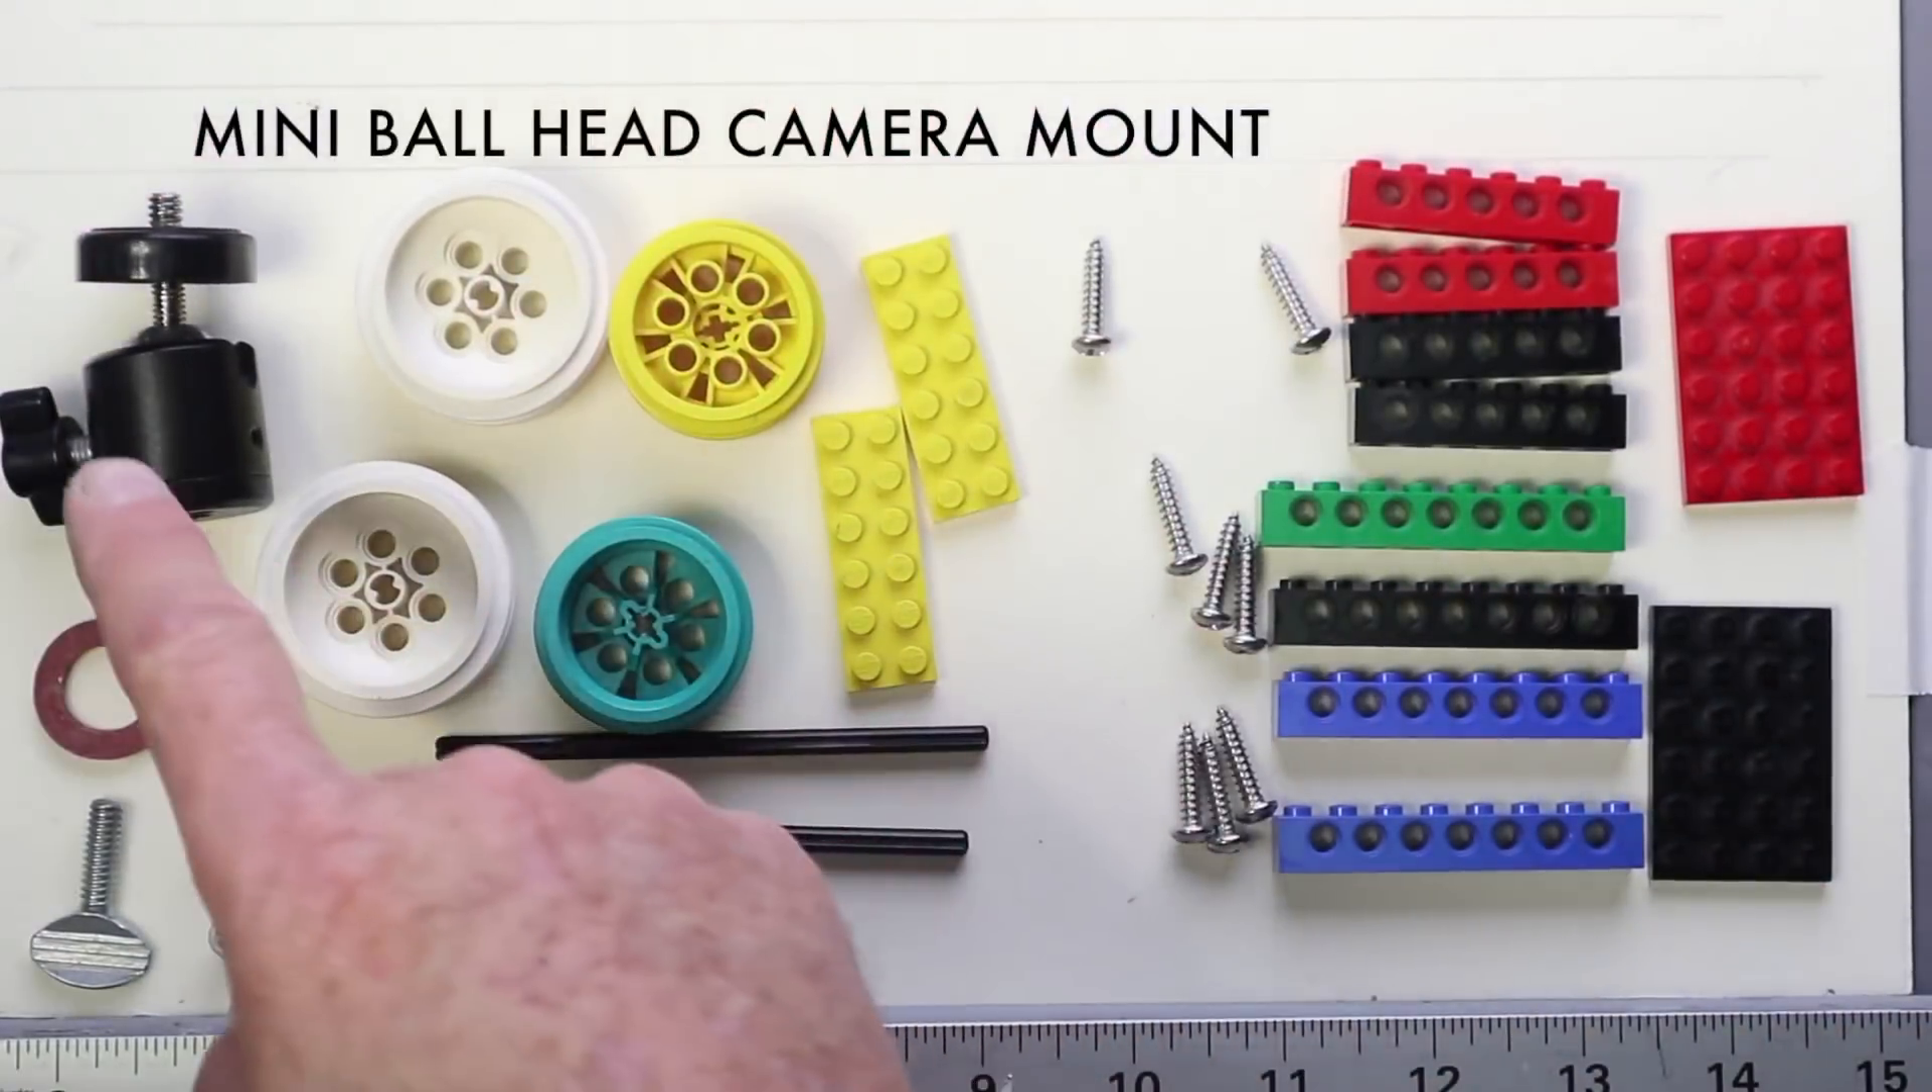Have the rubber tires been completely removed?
Yes.